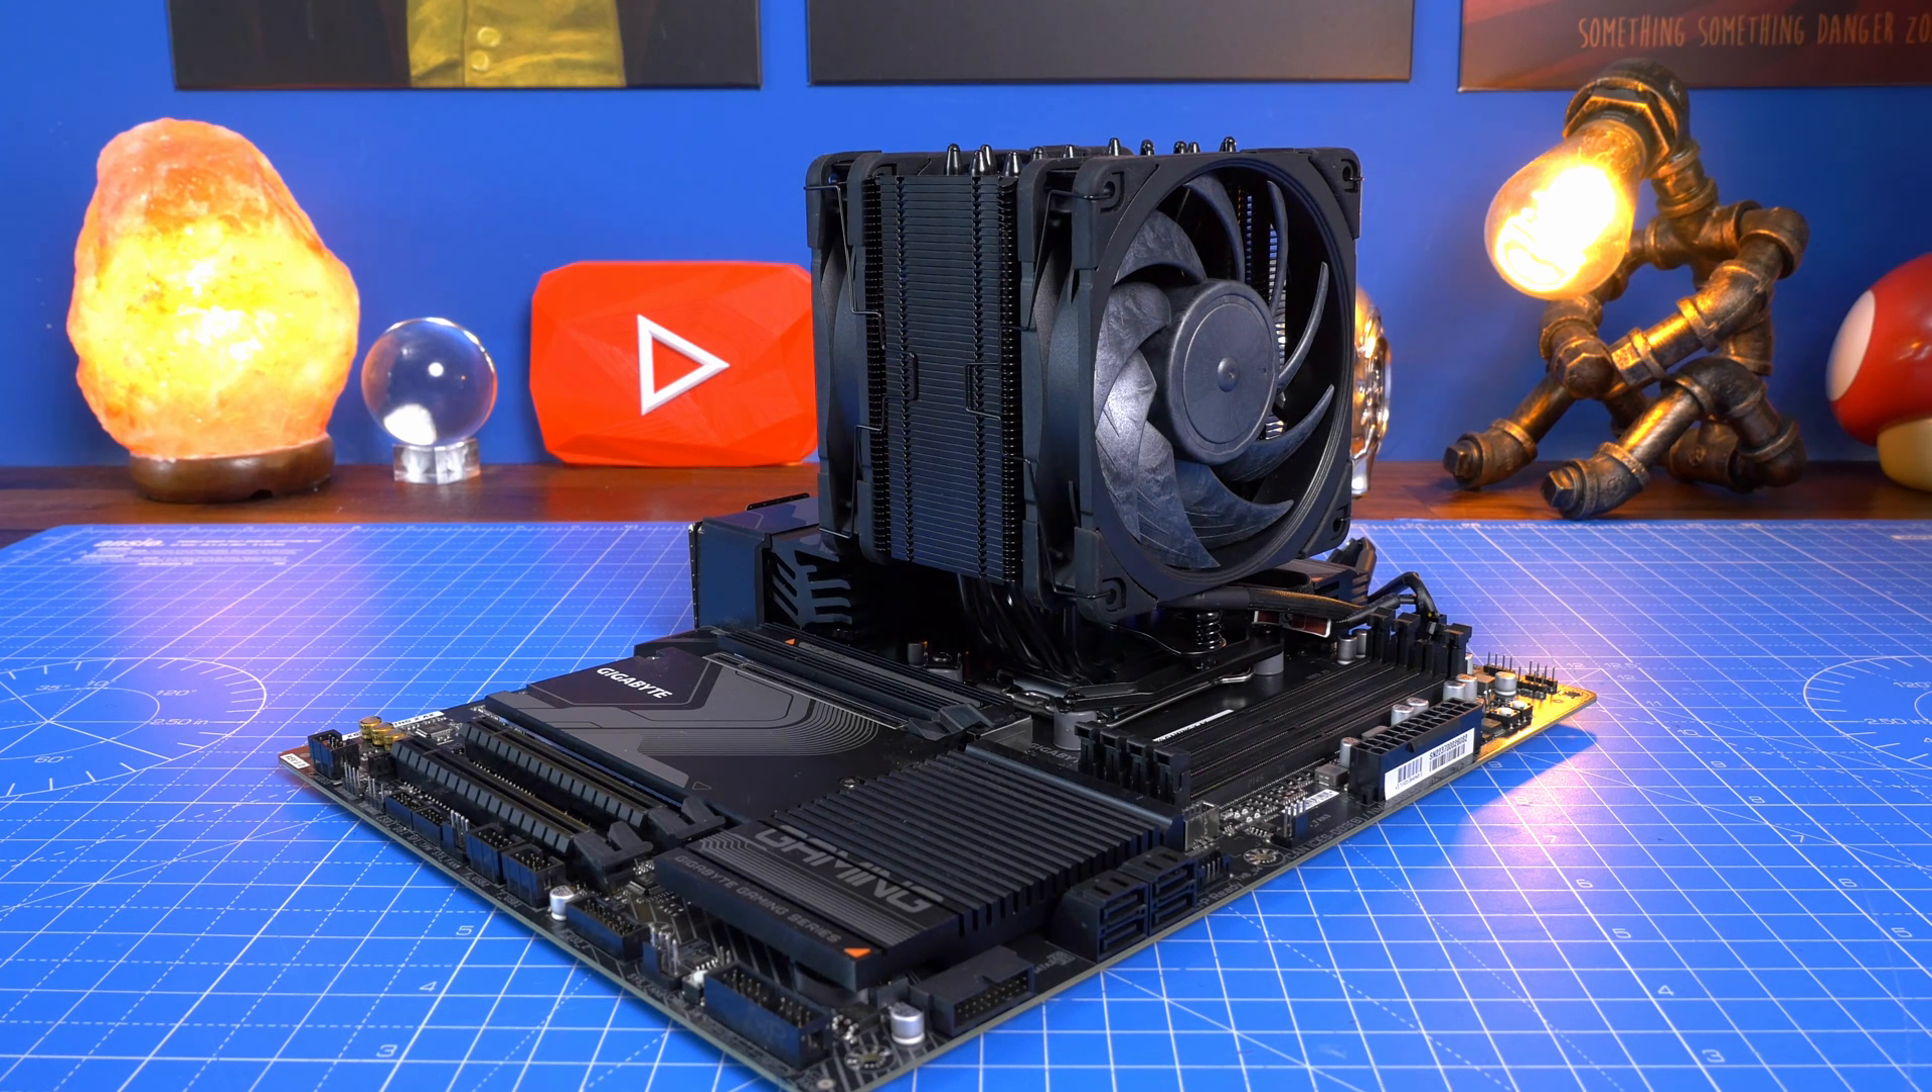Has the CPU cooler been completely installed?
Yes.